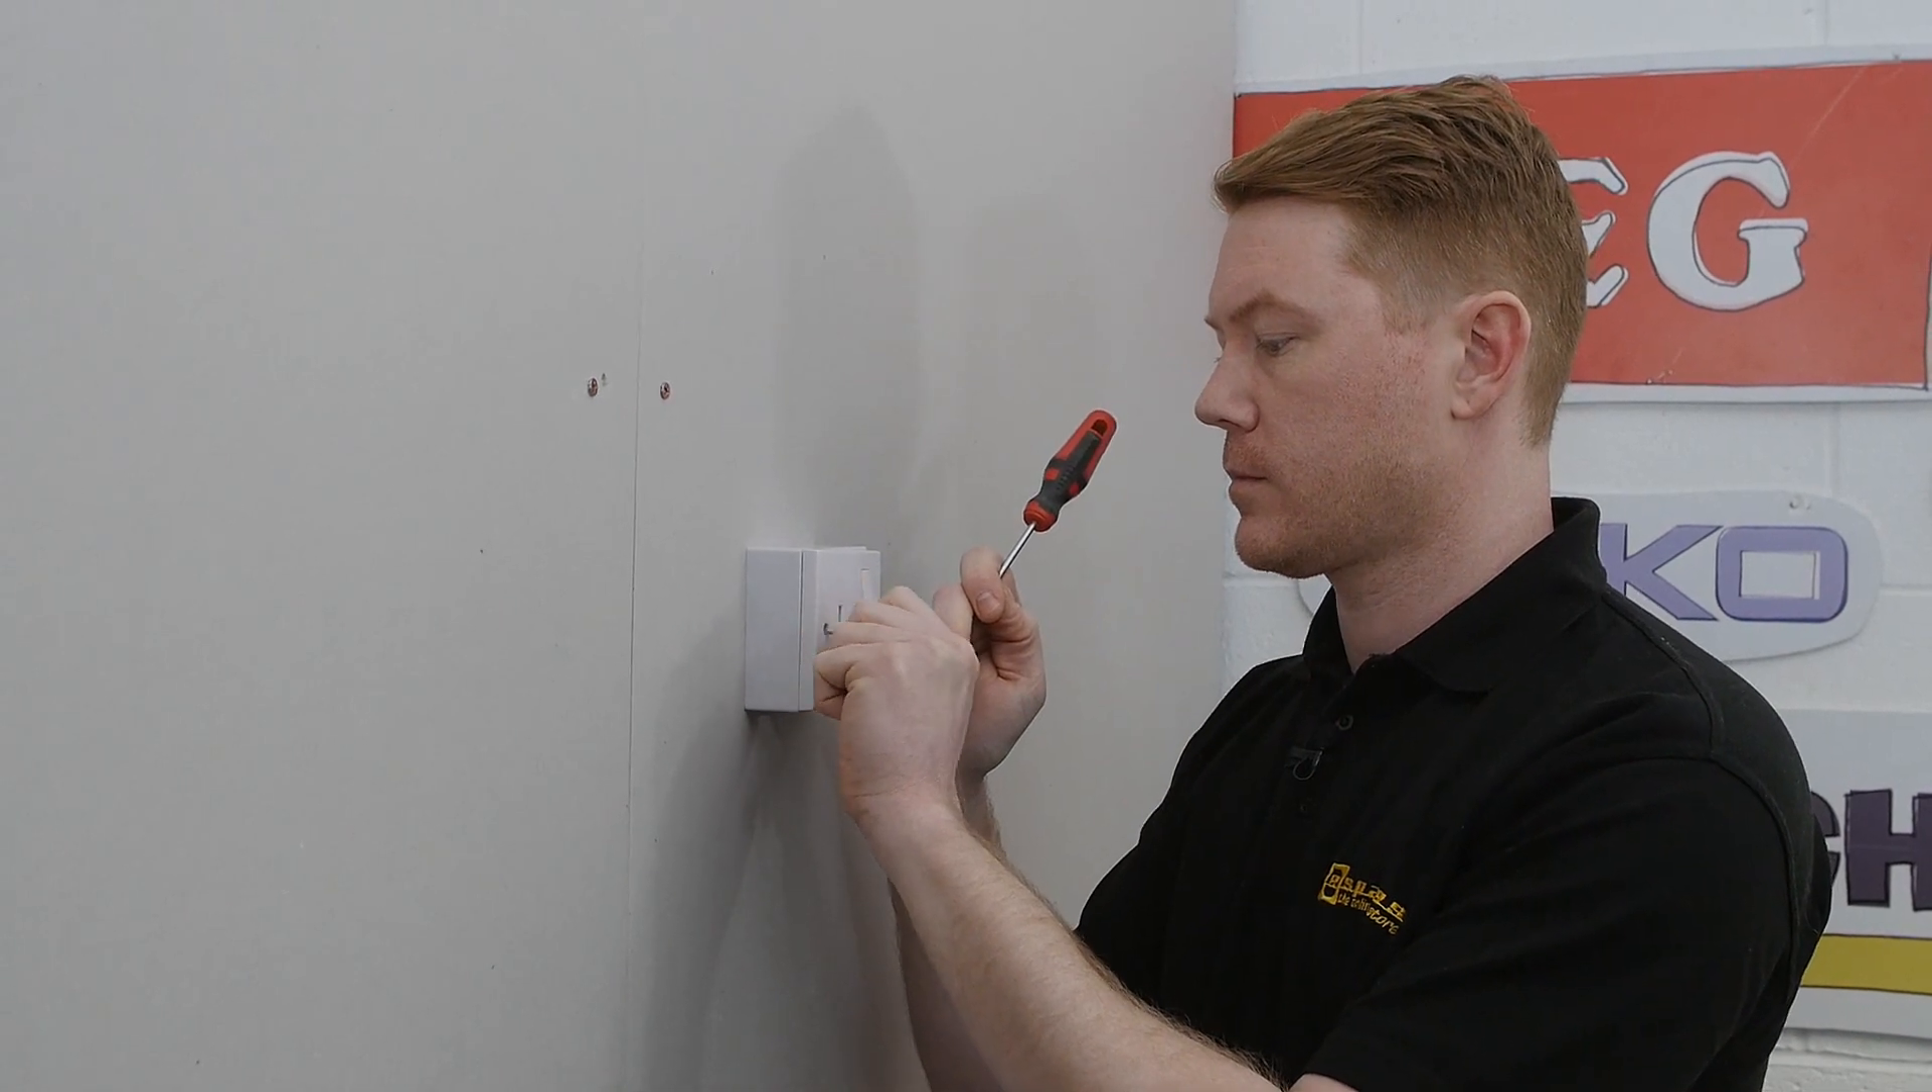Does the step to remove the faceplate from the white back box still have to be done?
Yes.